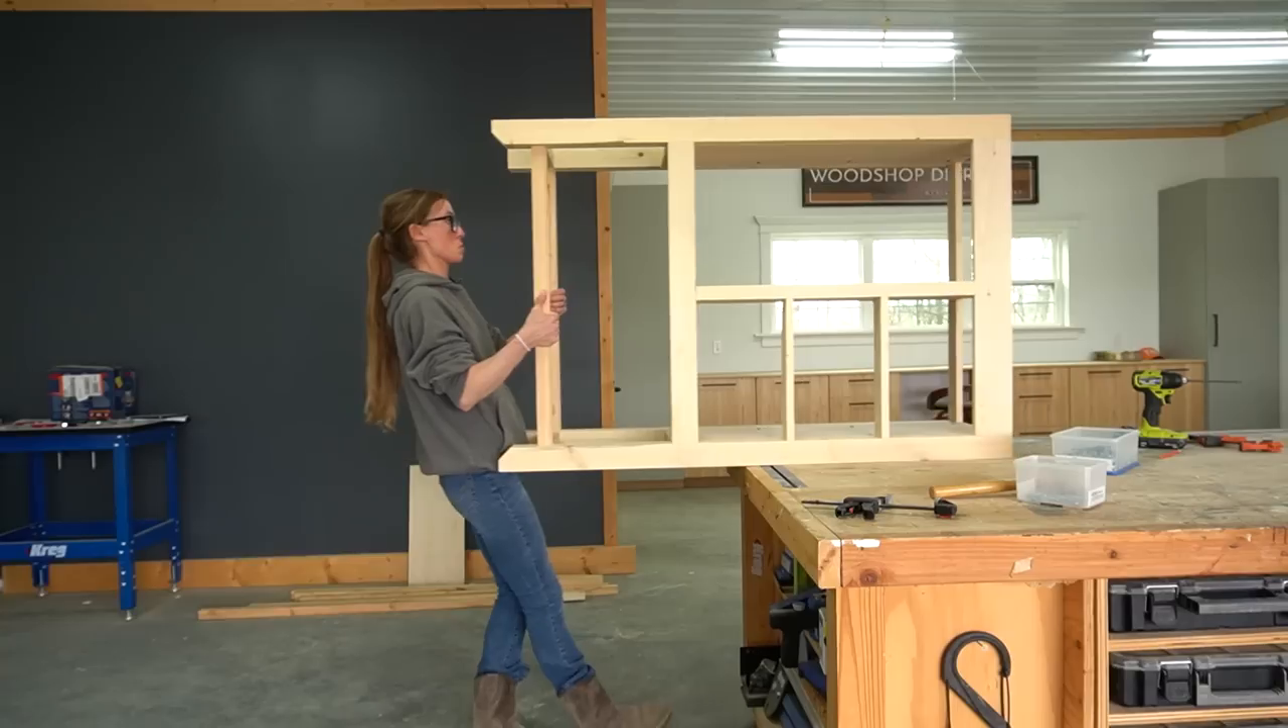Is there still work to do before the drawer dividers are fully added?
No.